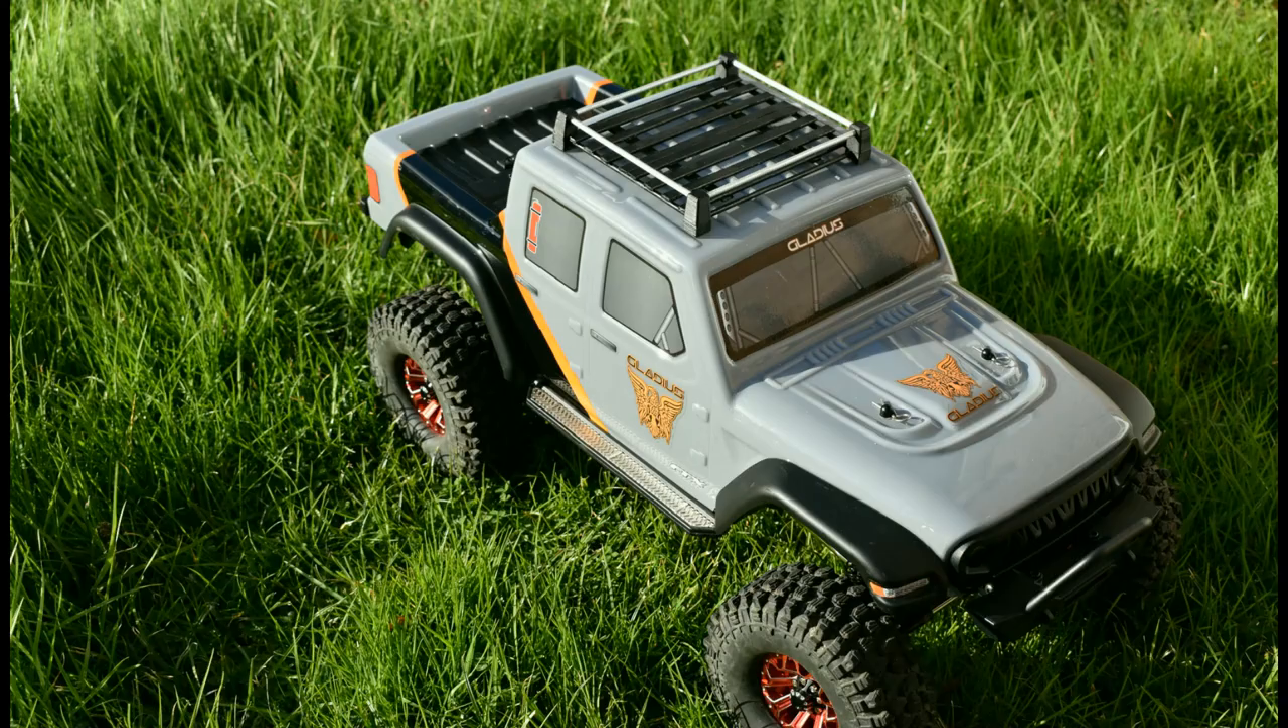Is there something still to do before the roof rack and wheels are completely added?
No.